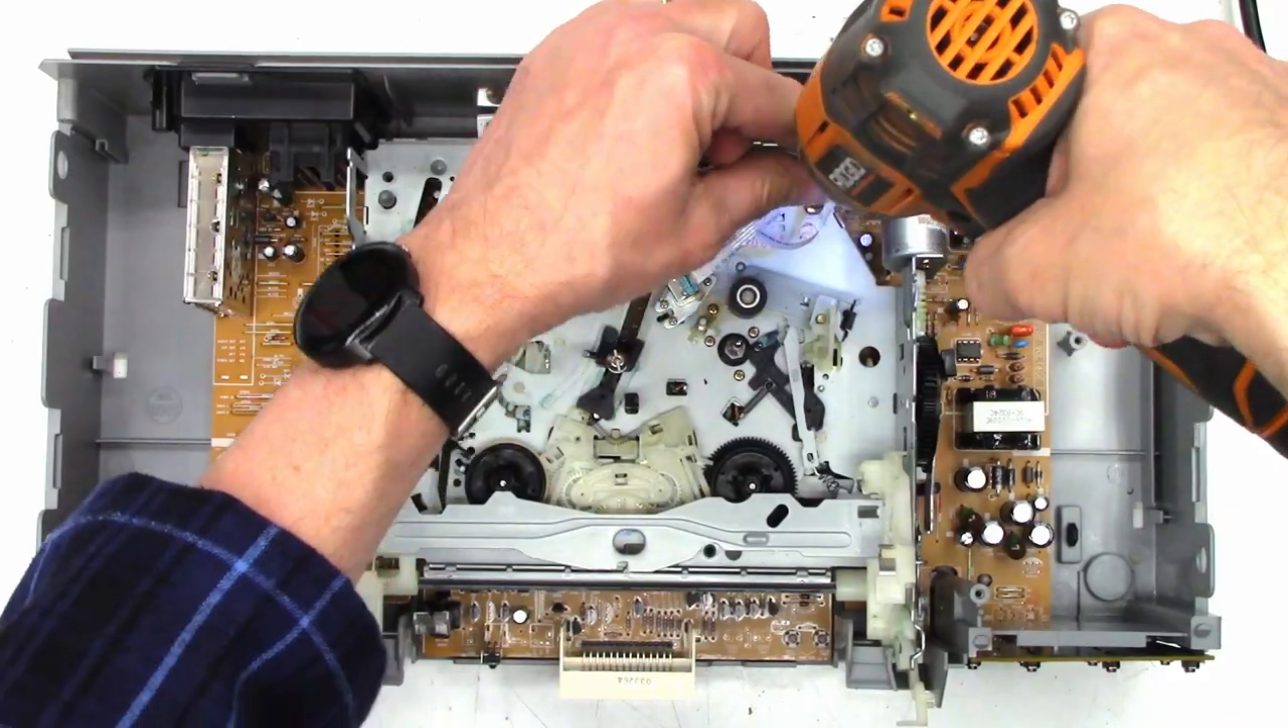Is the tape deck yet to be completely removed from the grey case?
Yes.